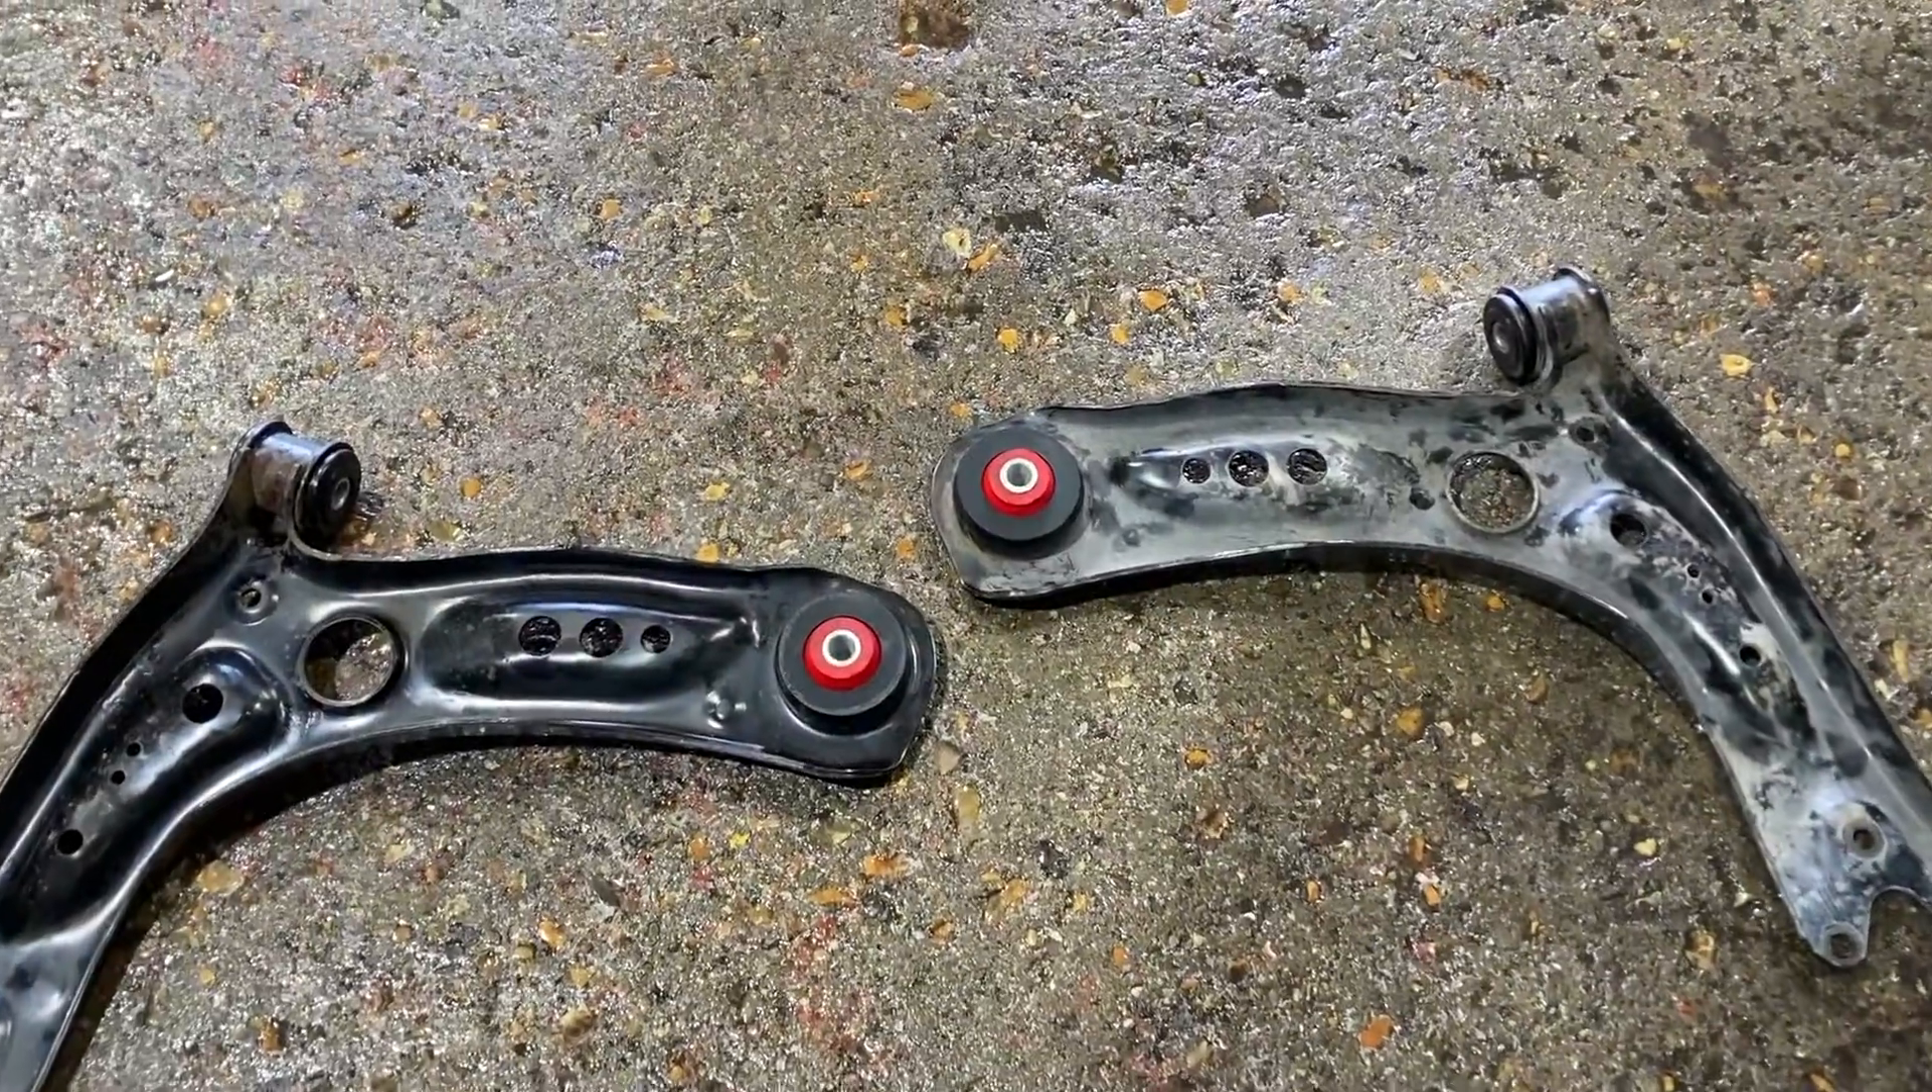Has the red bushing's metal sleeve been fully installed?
Yes.